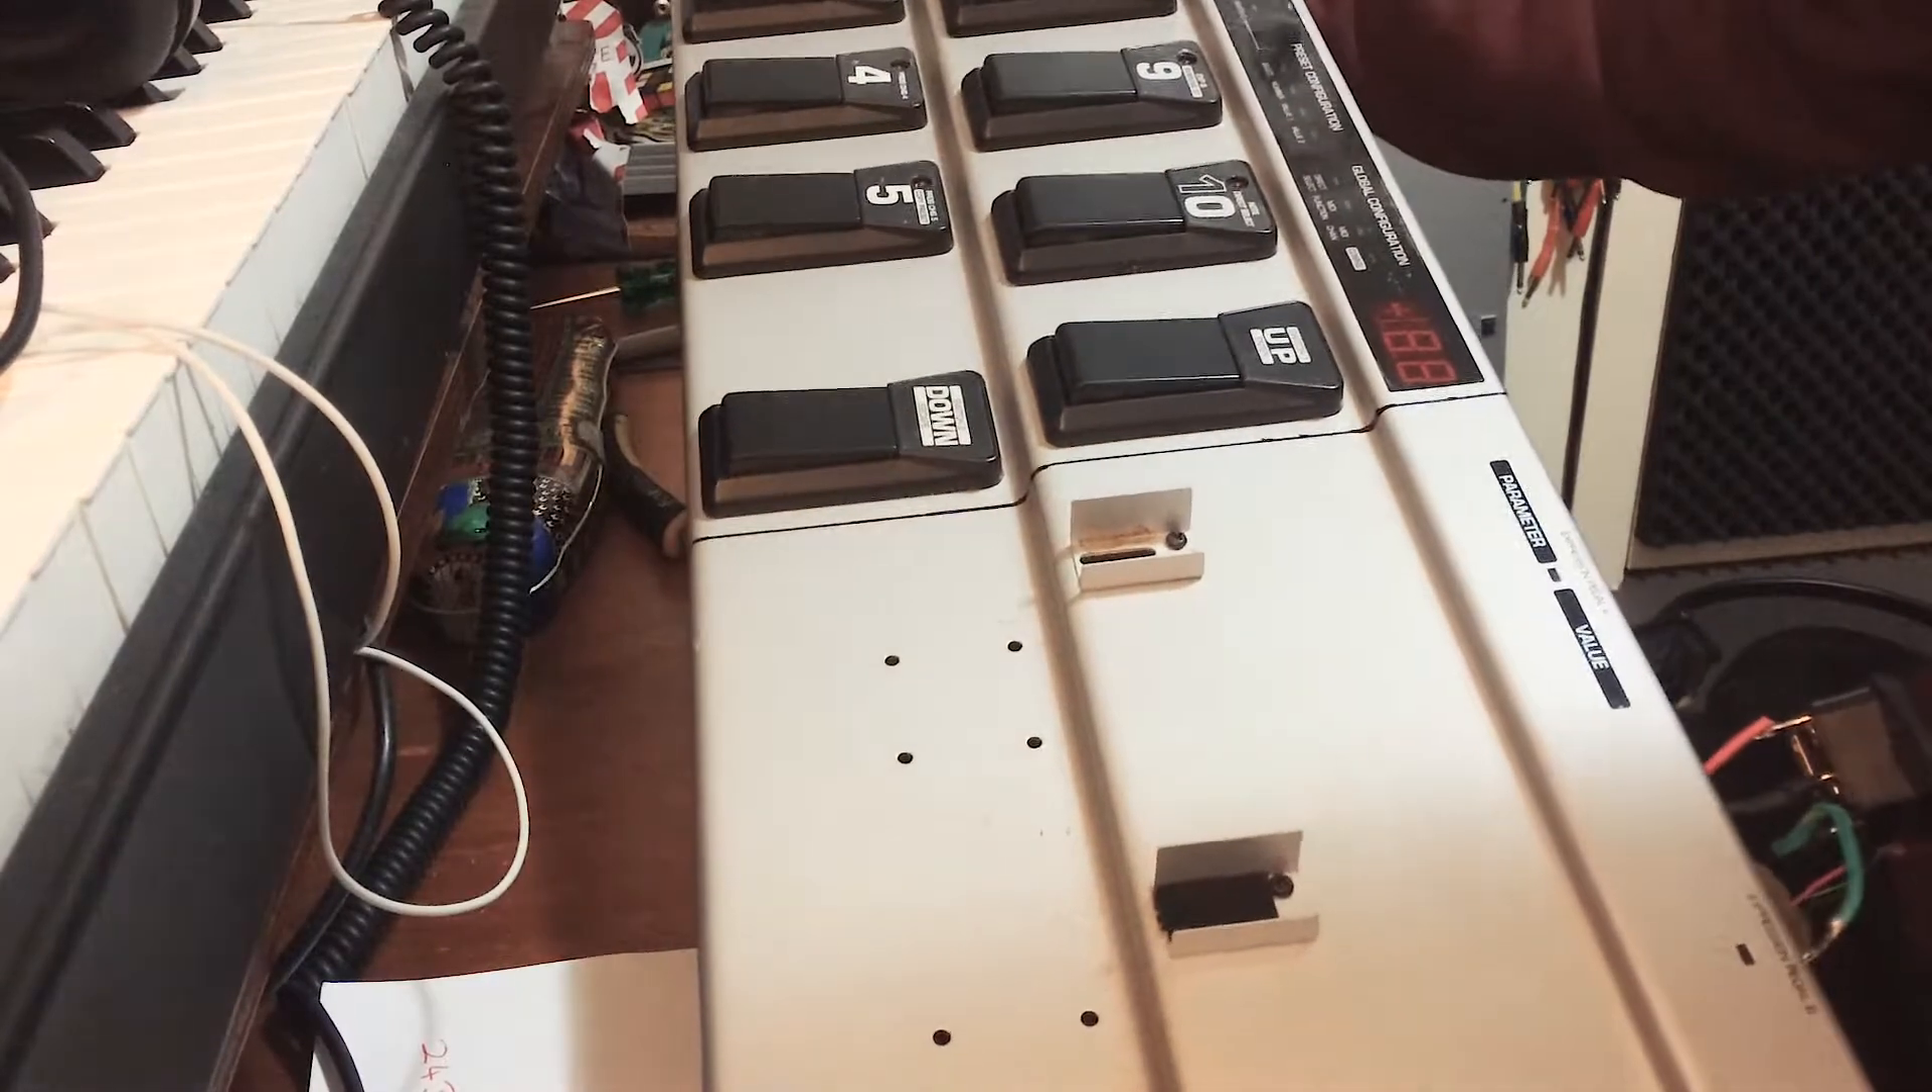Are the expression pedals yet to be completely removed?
No.